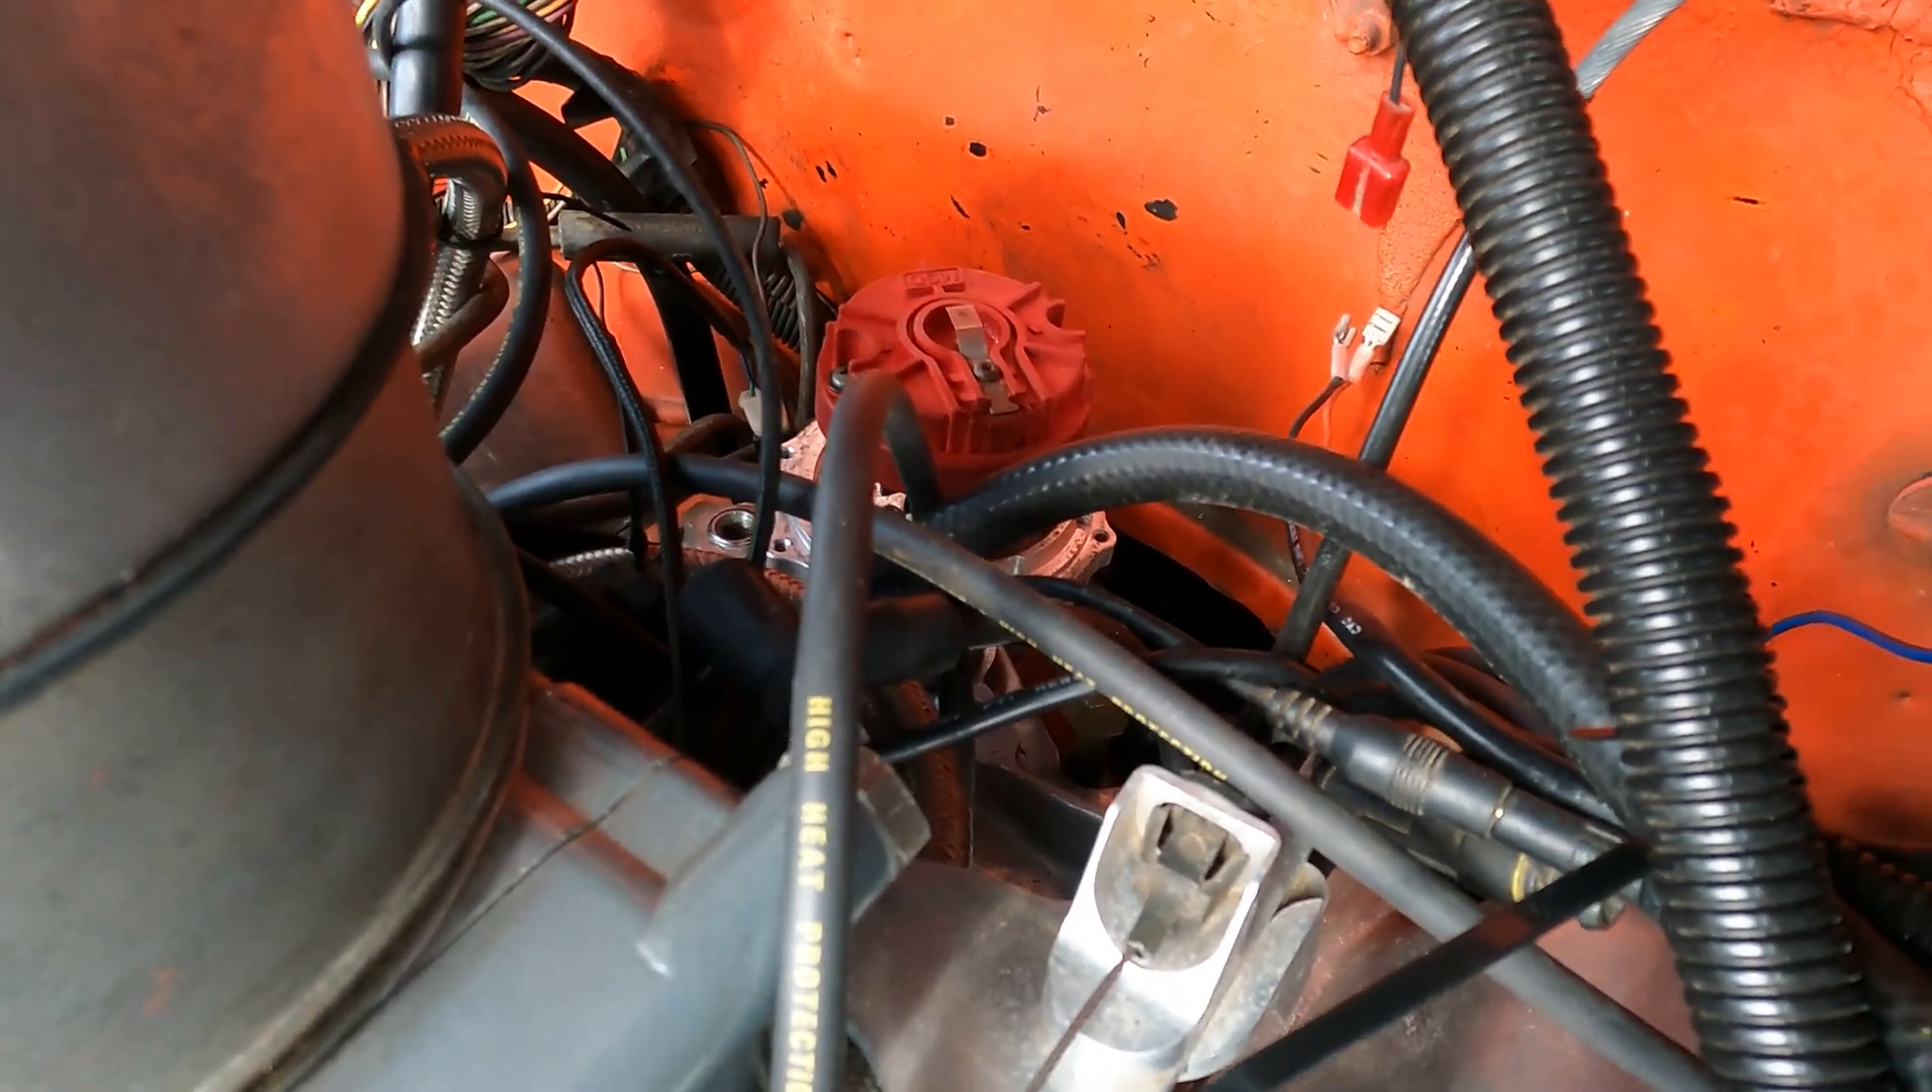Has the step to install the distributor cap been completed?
No.